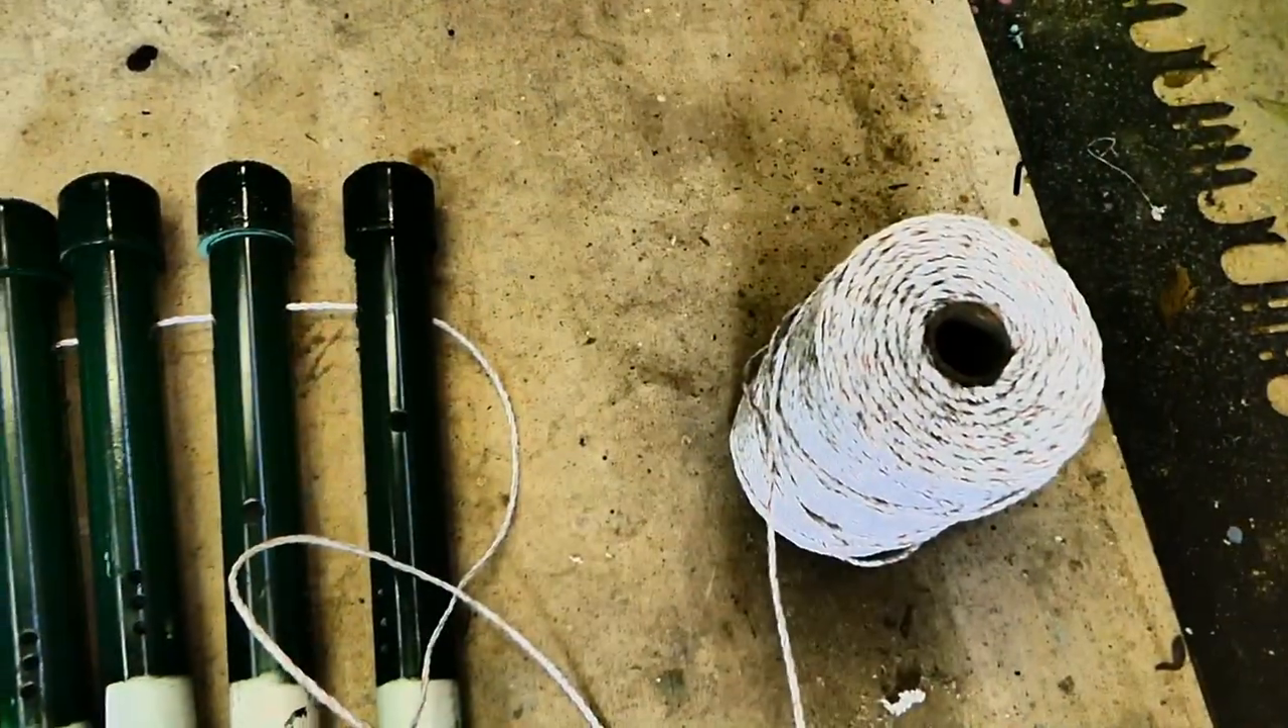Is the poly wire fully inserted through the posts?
Yes.